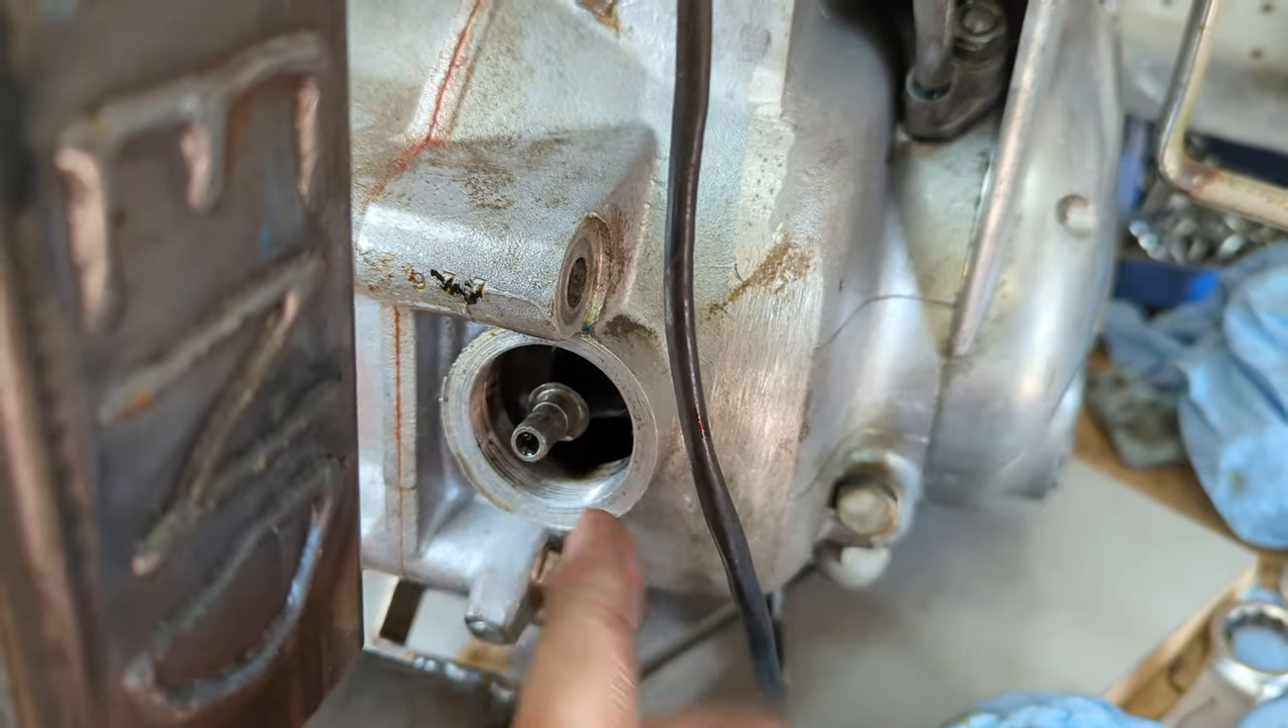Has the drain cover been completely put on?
No.